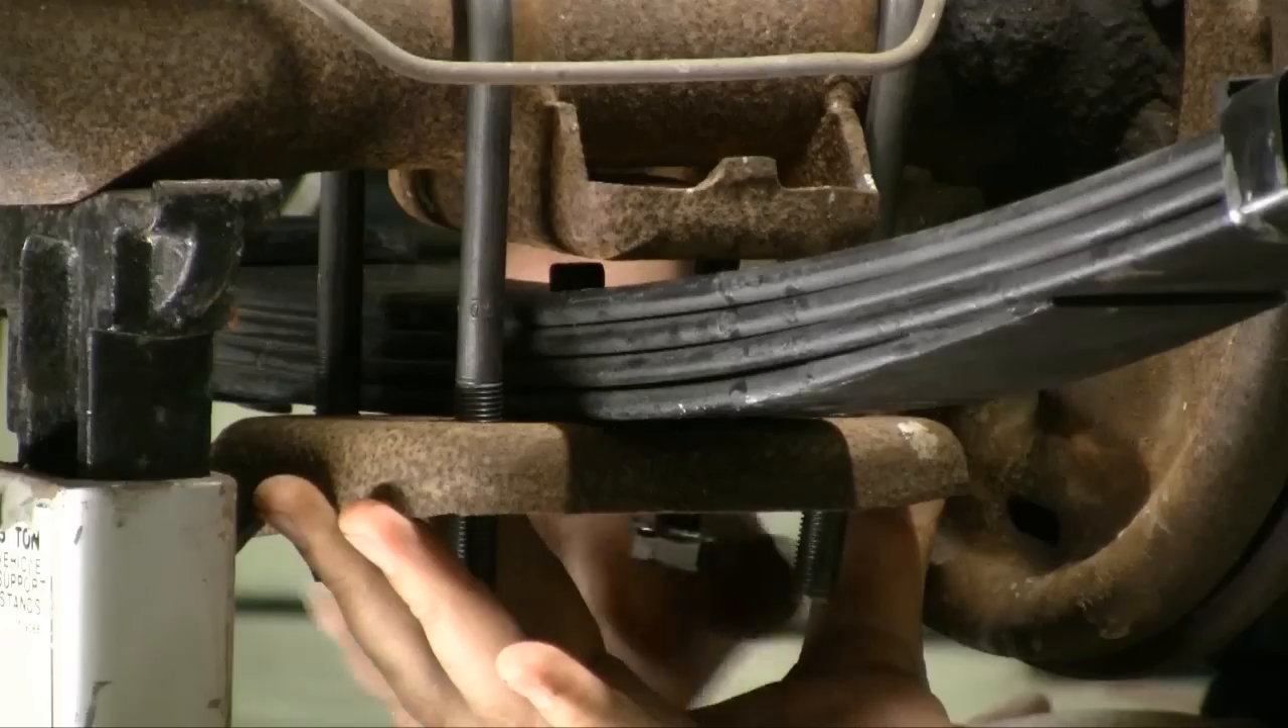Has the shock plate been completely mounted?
No.